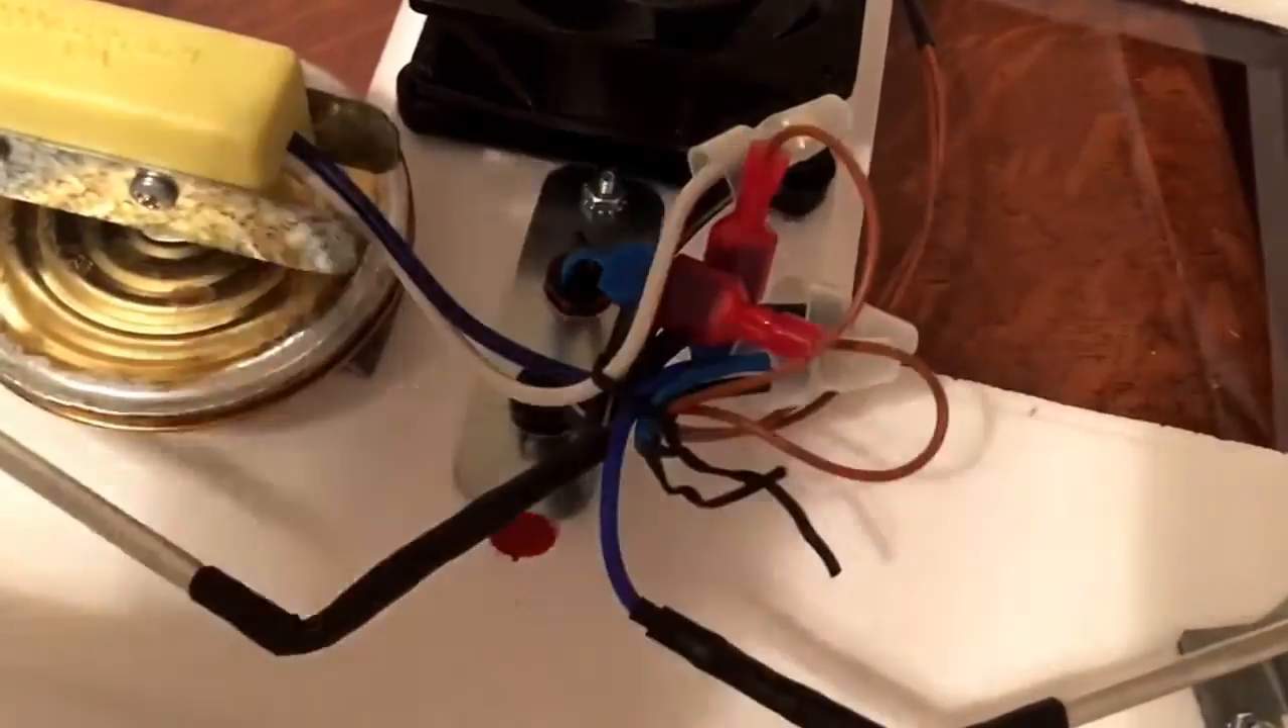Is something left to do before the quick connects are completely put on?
No.